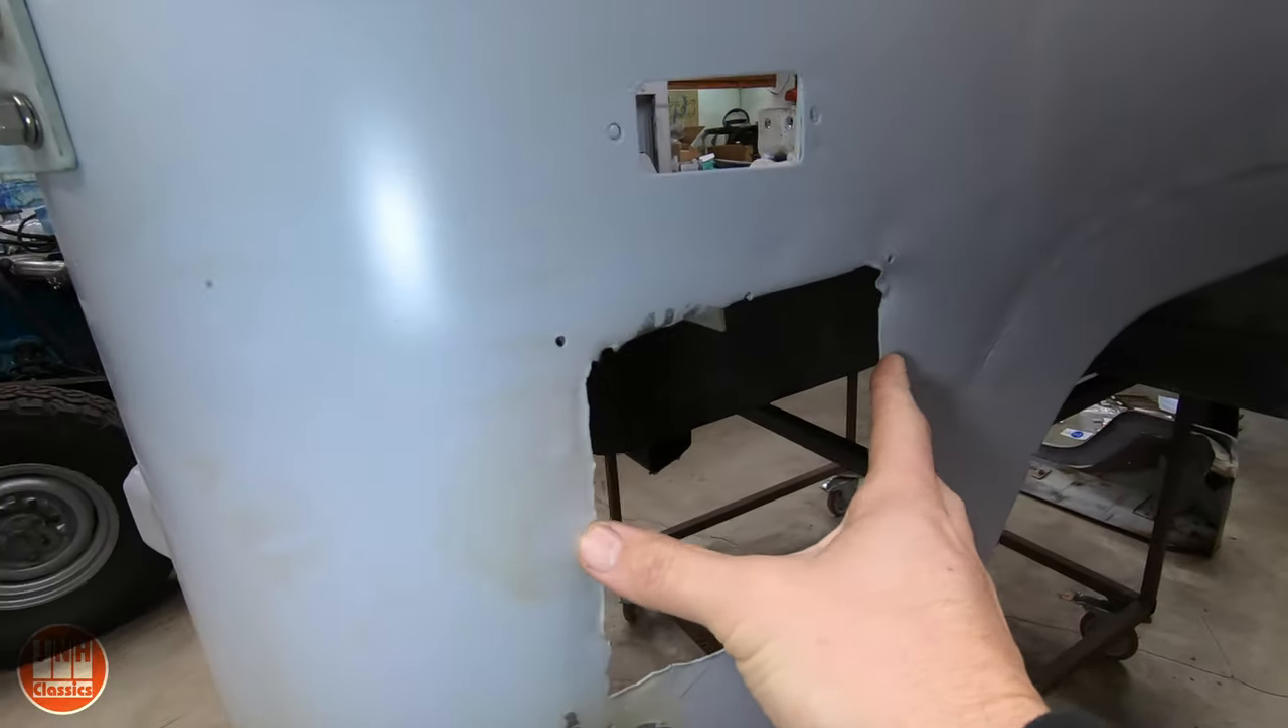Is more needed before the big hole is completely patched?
Yes.